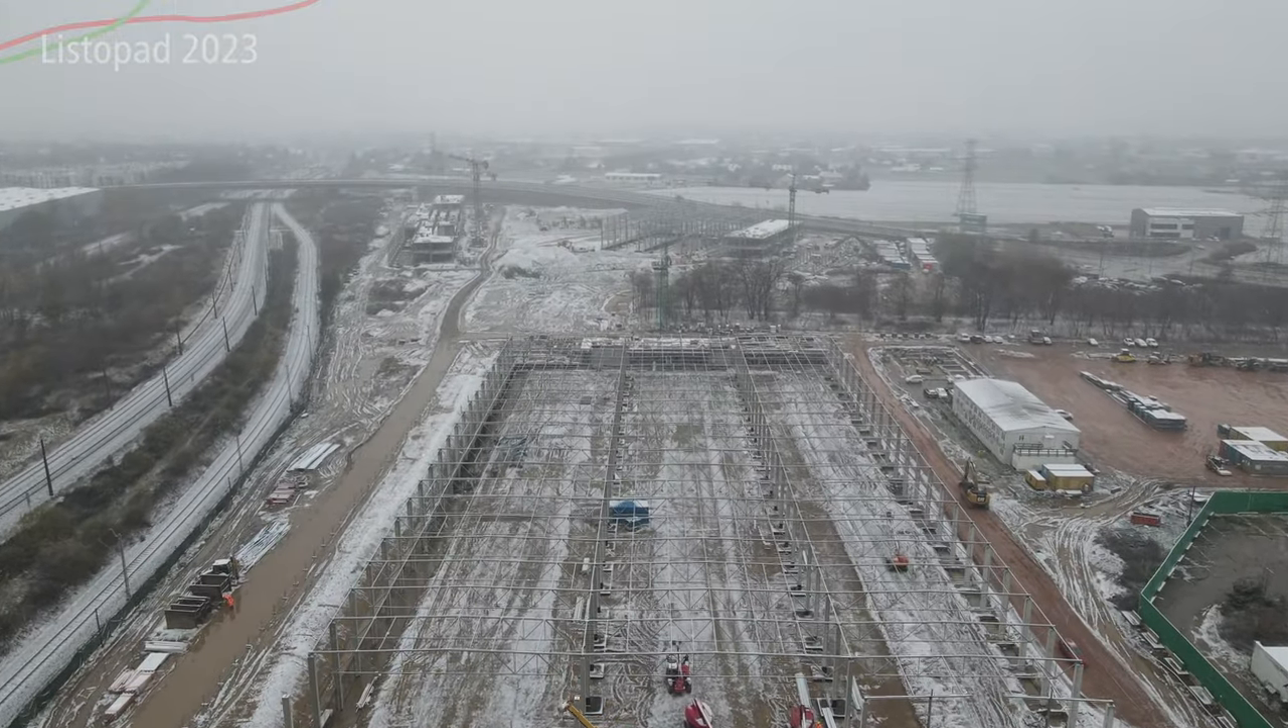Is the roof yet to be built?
Yes.